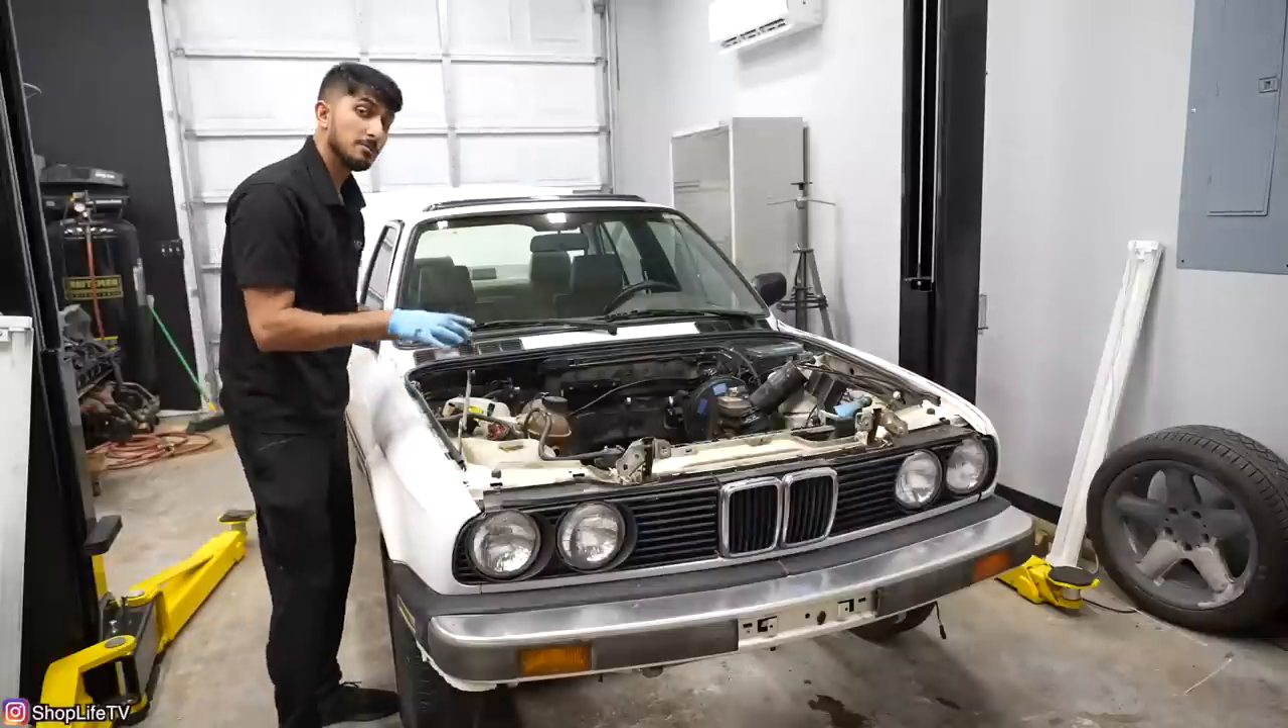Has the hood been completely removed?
Yes.